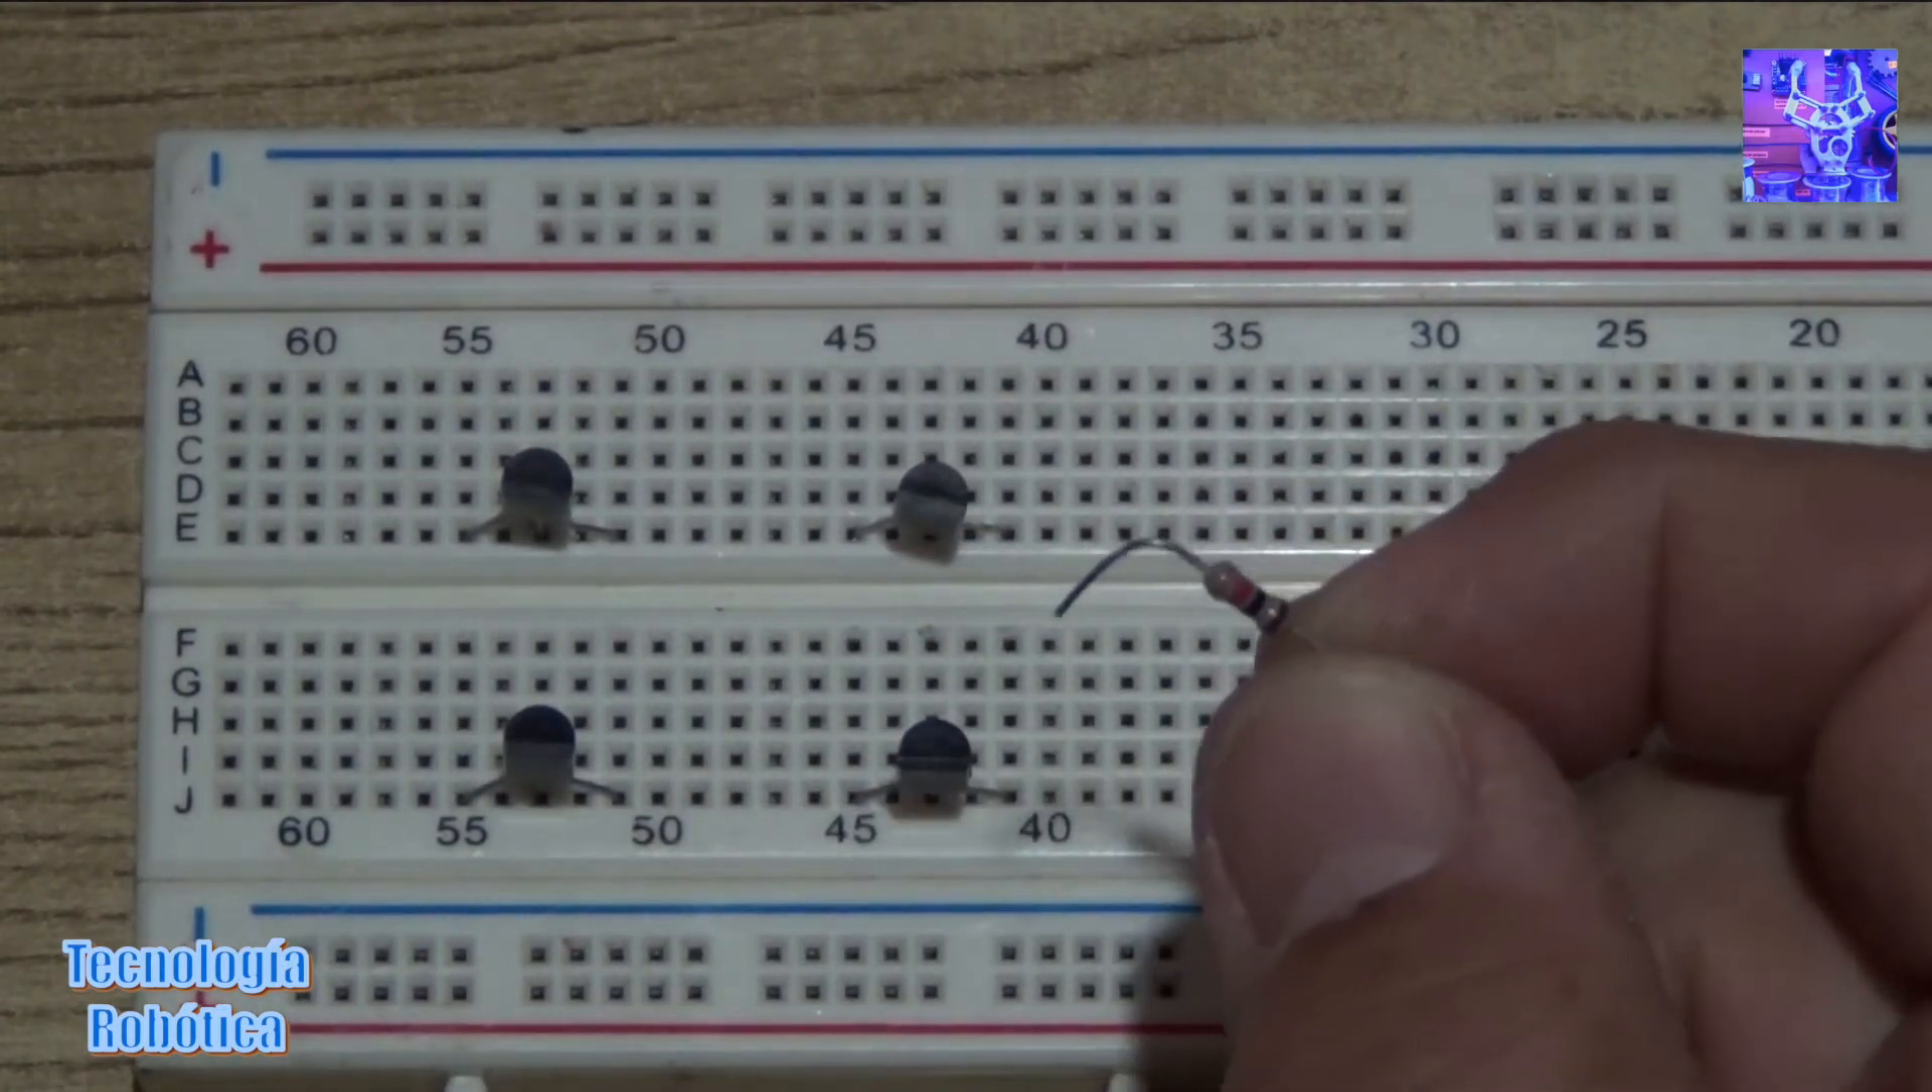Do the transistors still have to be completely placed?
No.